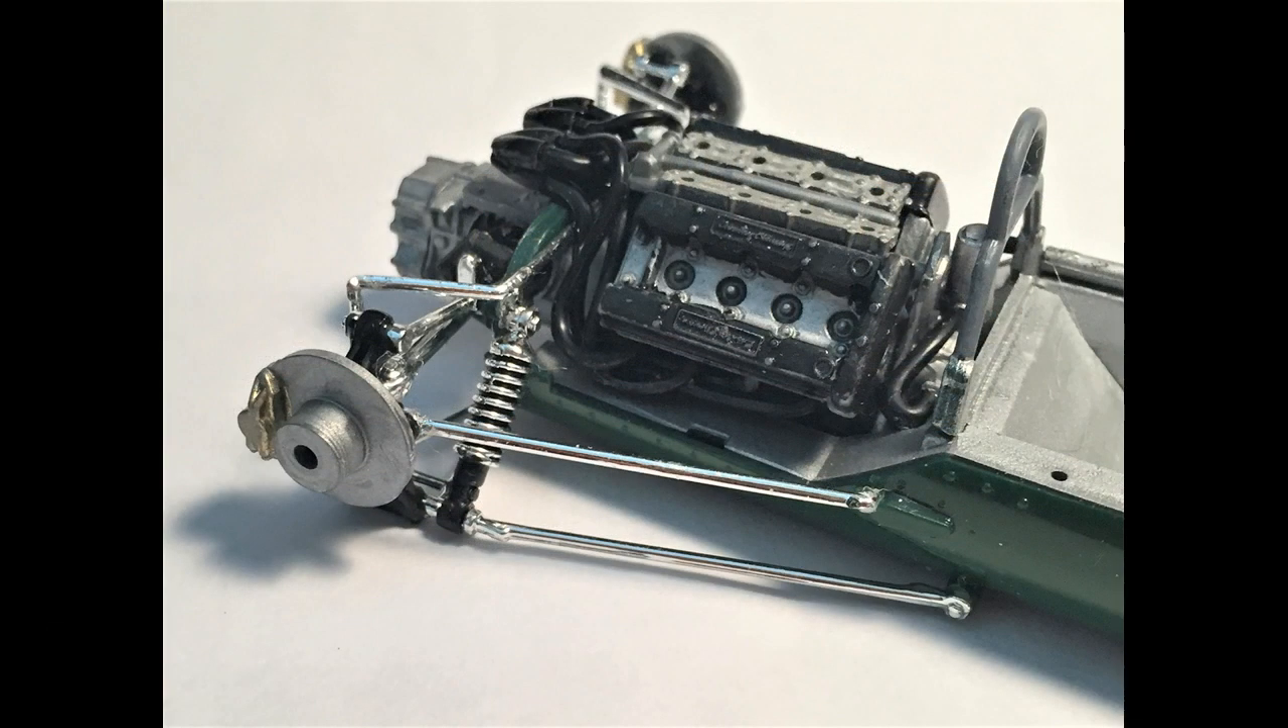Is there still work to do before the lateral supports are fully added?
No.